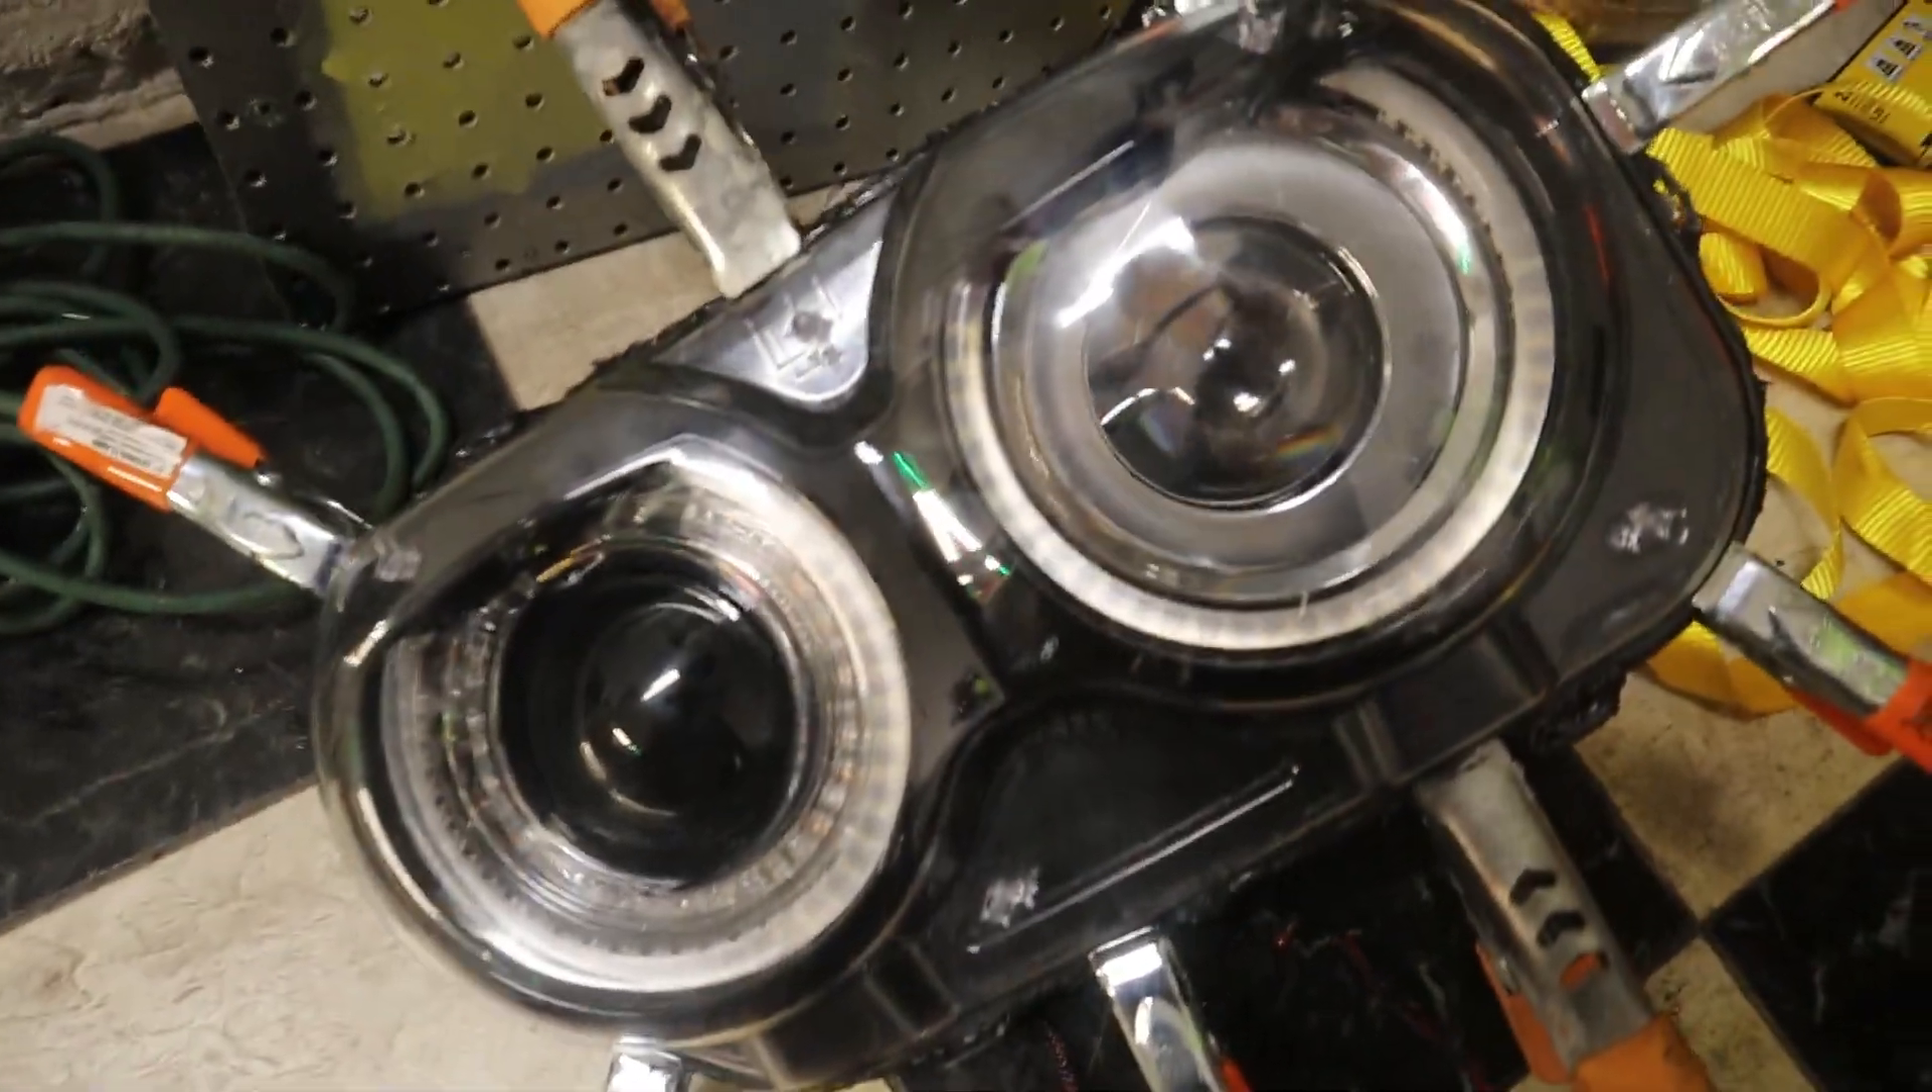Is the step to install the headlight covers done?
Yes.